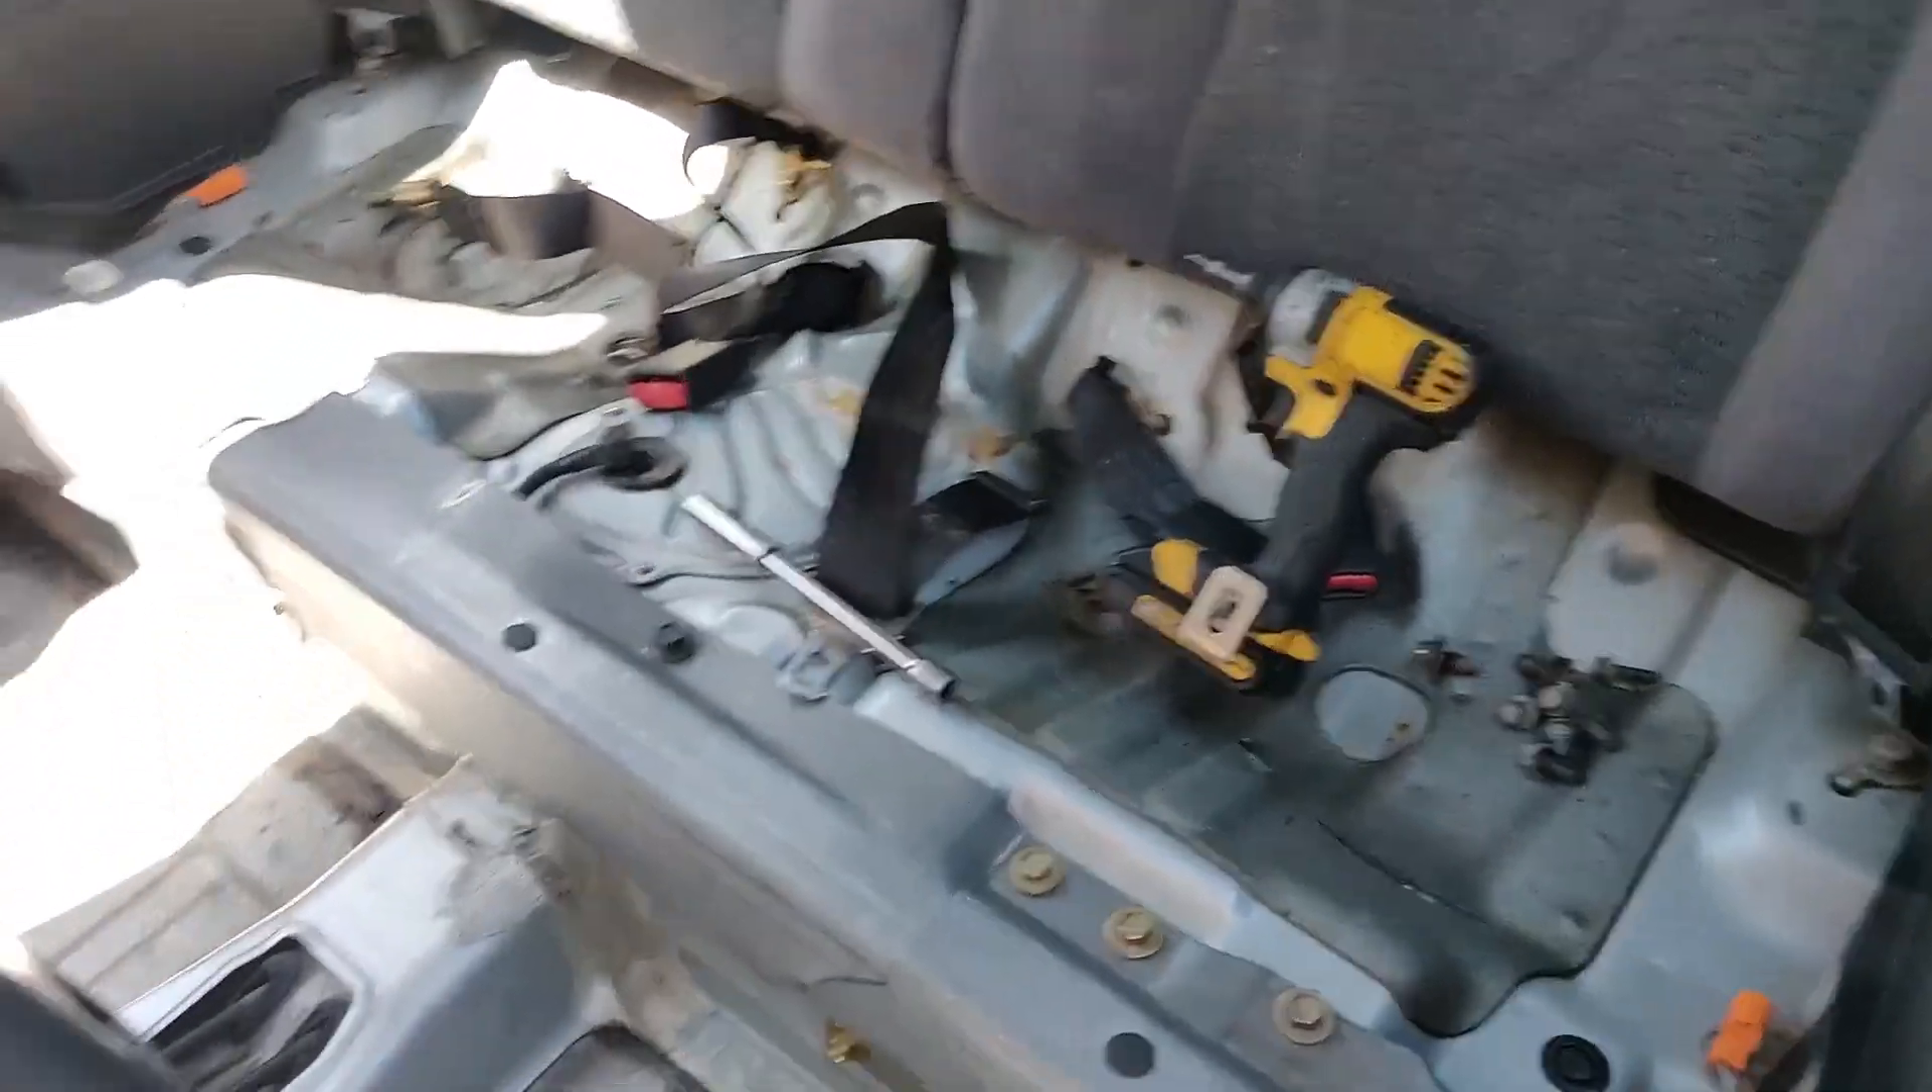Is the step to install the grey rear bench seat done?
No.